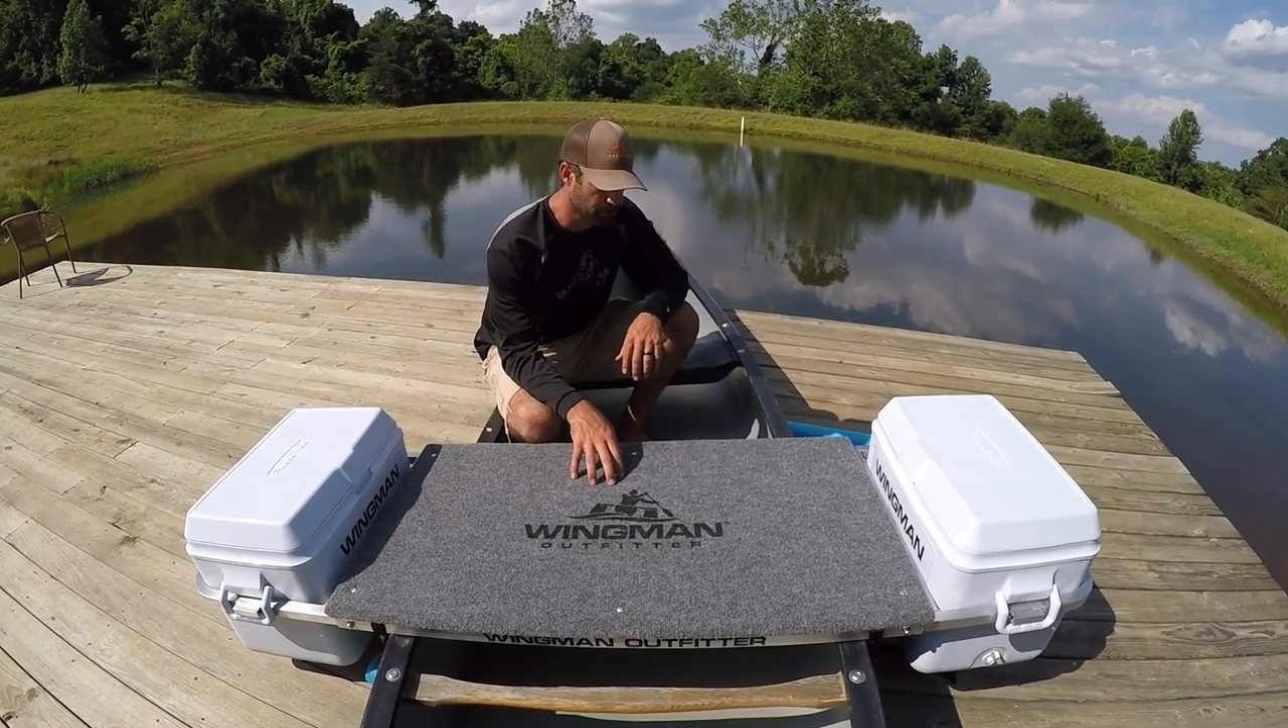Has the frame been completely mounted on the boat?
Yes.